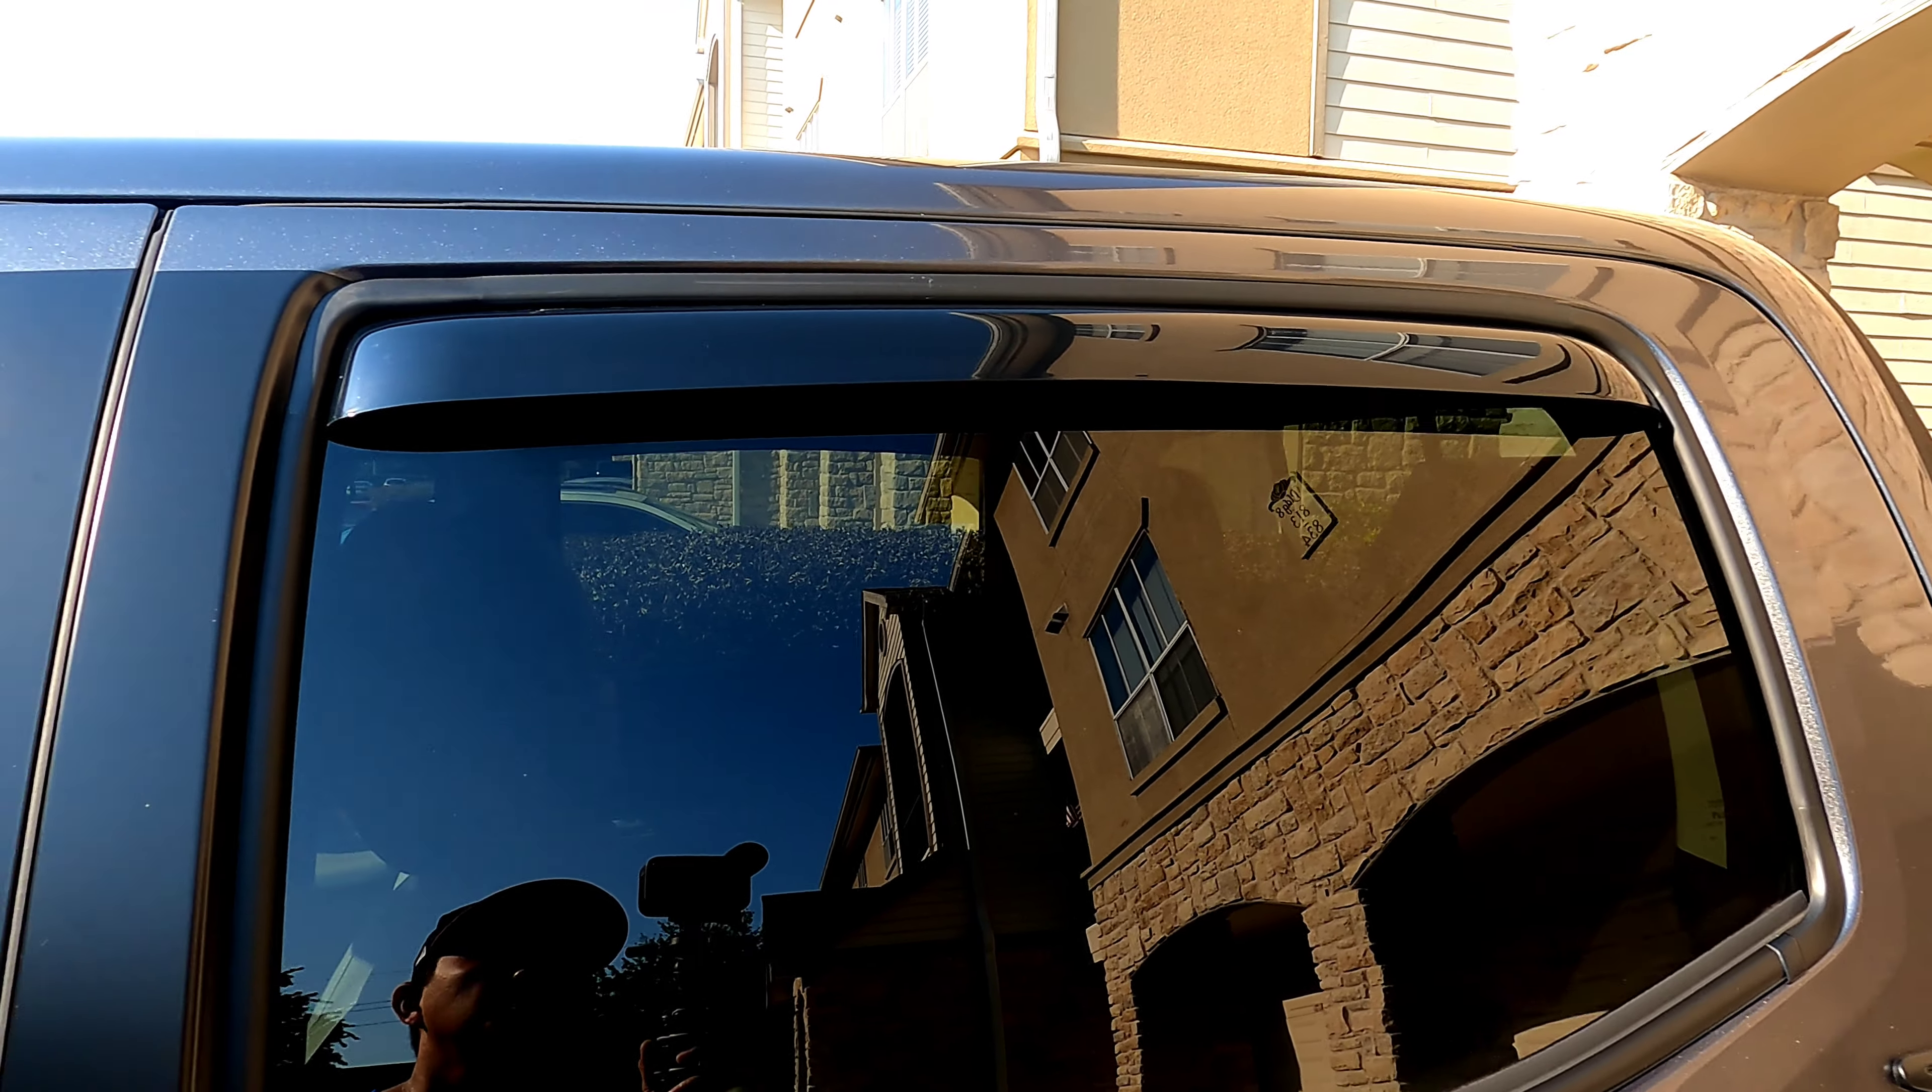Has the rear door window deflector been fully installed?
Yes.